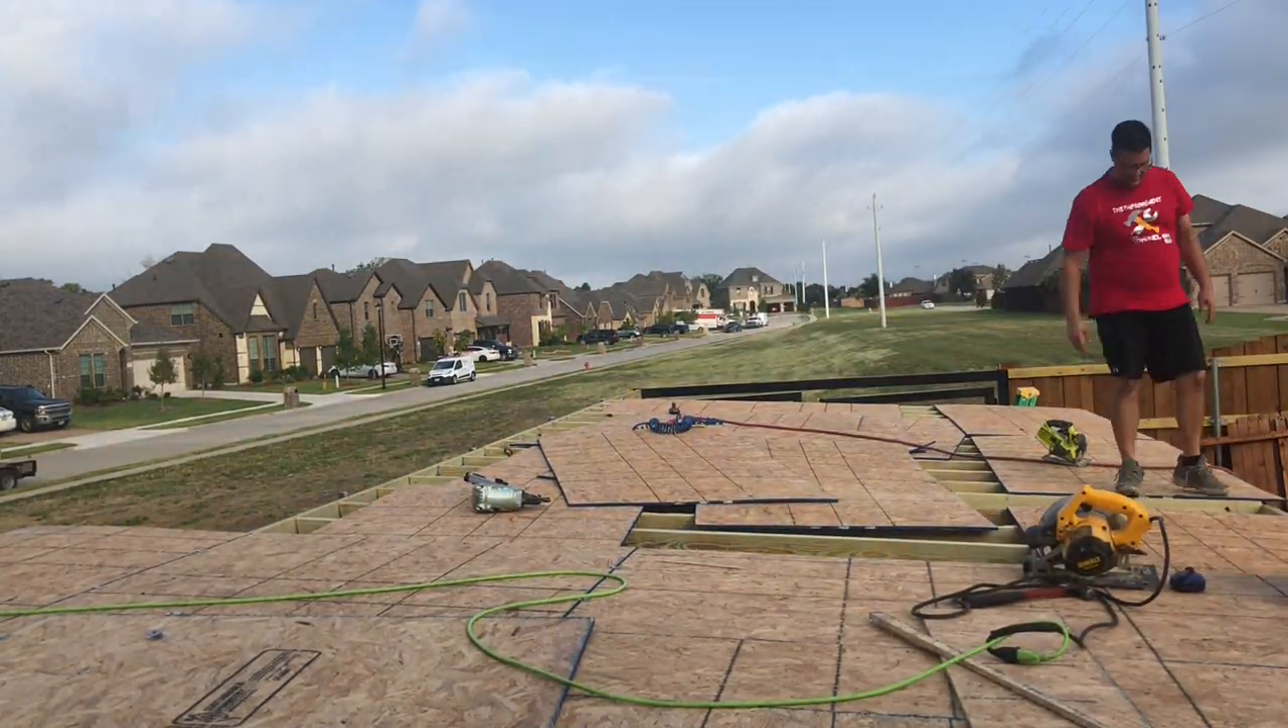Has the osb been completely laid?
No.